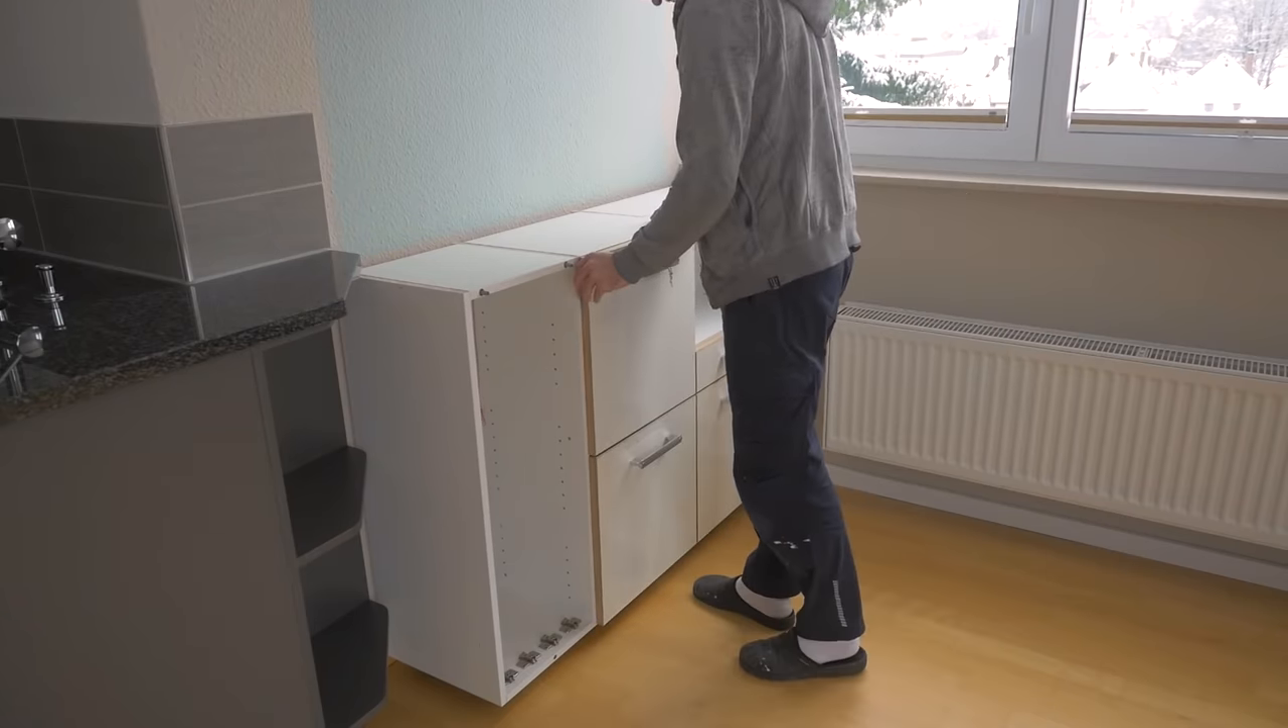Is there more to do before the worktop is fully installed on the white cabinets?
Yes.